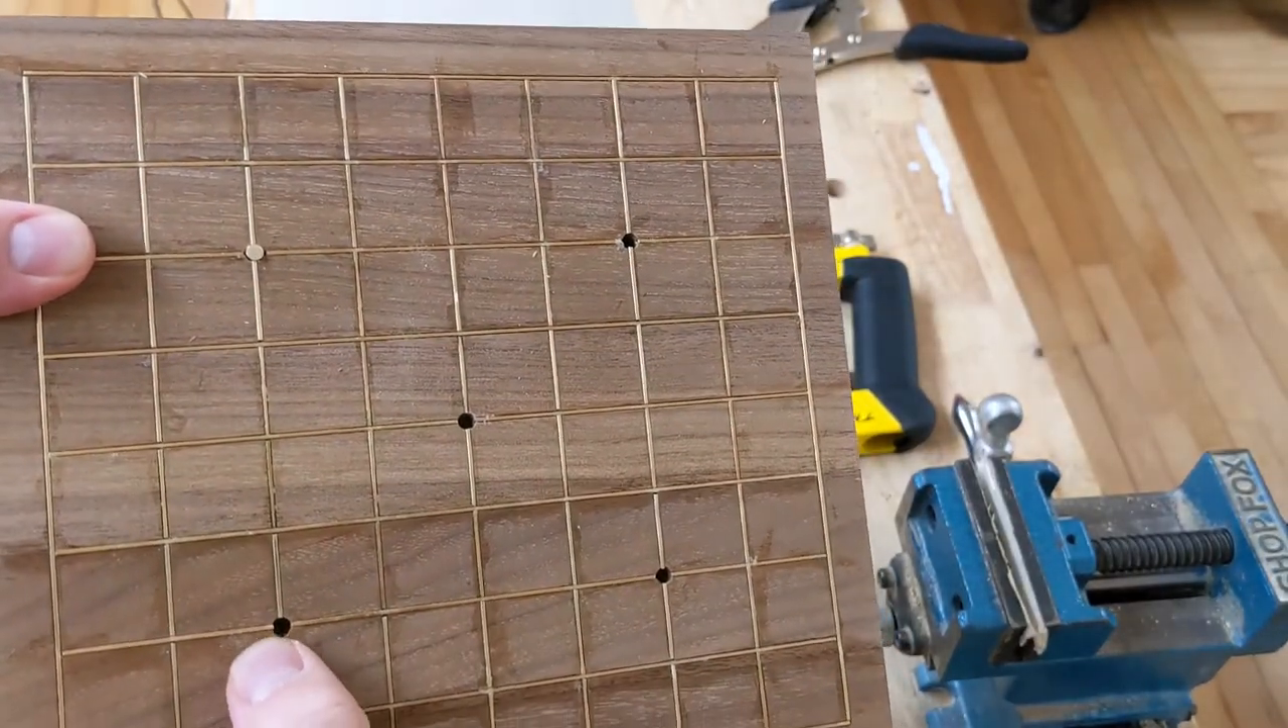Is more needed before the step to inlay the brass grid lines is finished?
No.